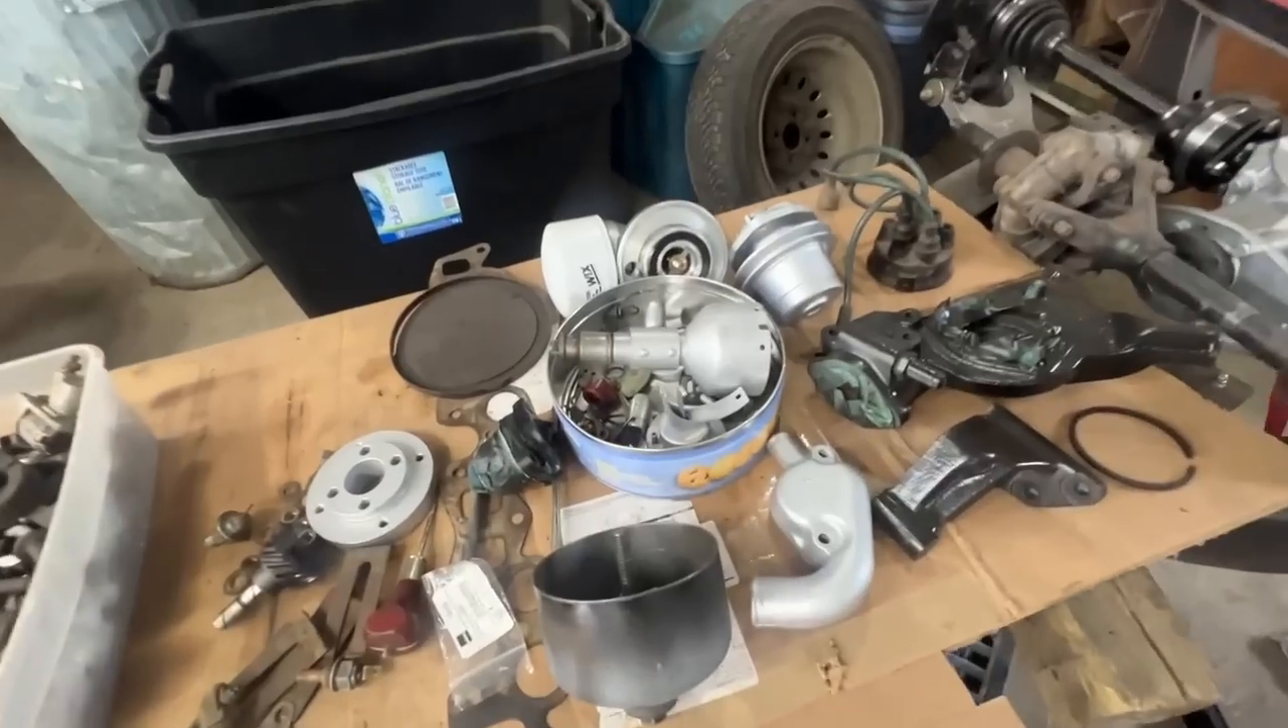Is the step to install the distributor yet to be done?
Yes.